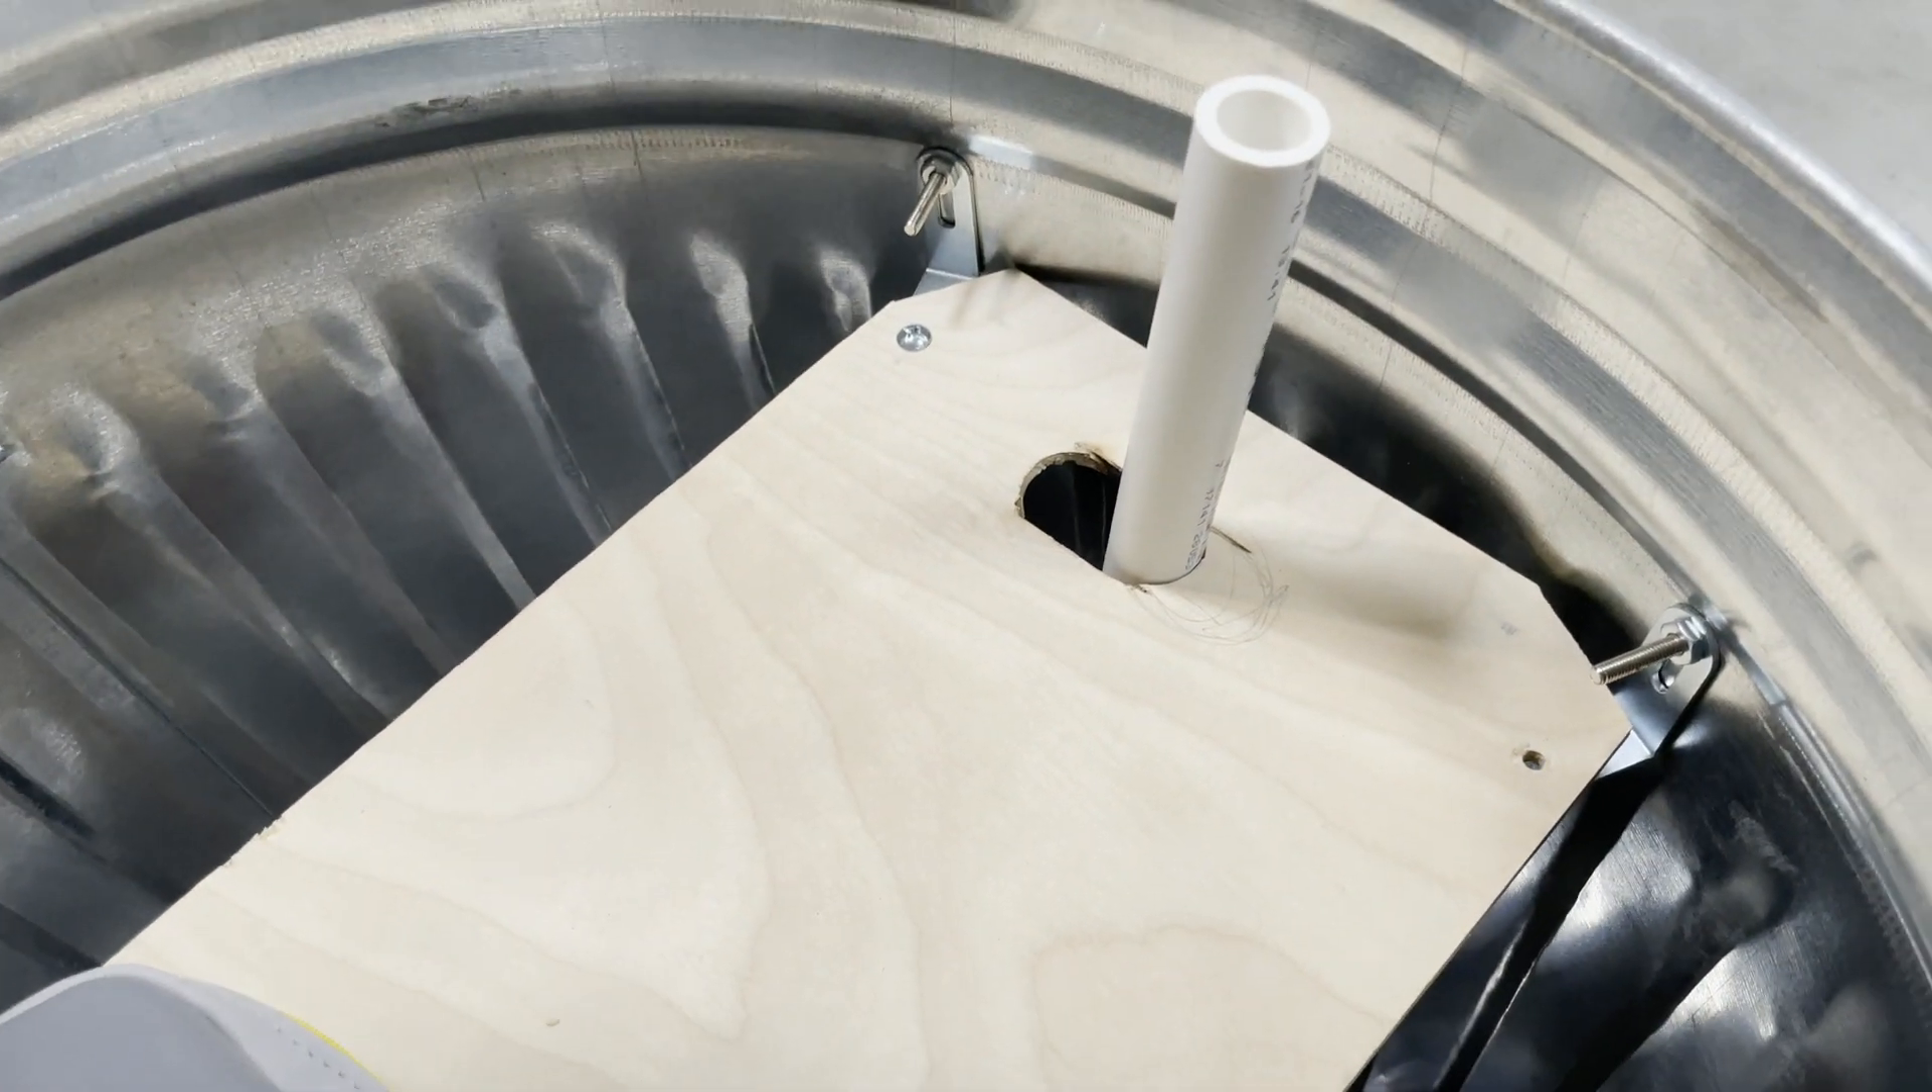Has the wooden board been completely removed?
No.